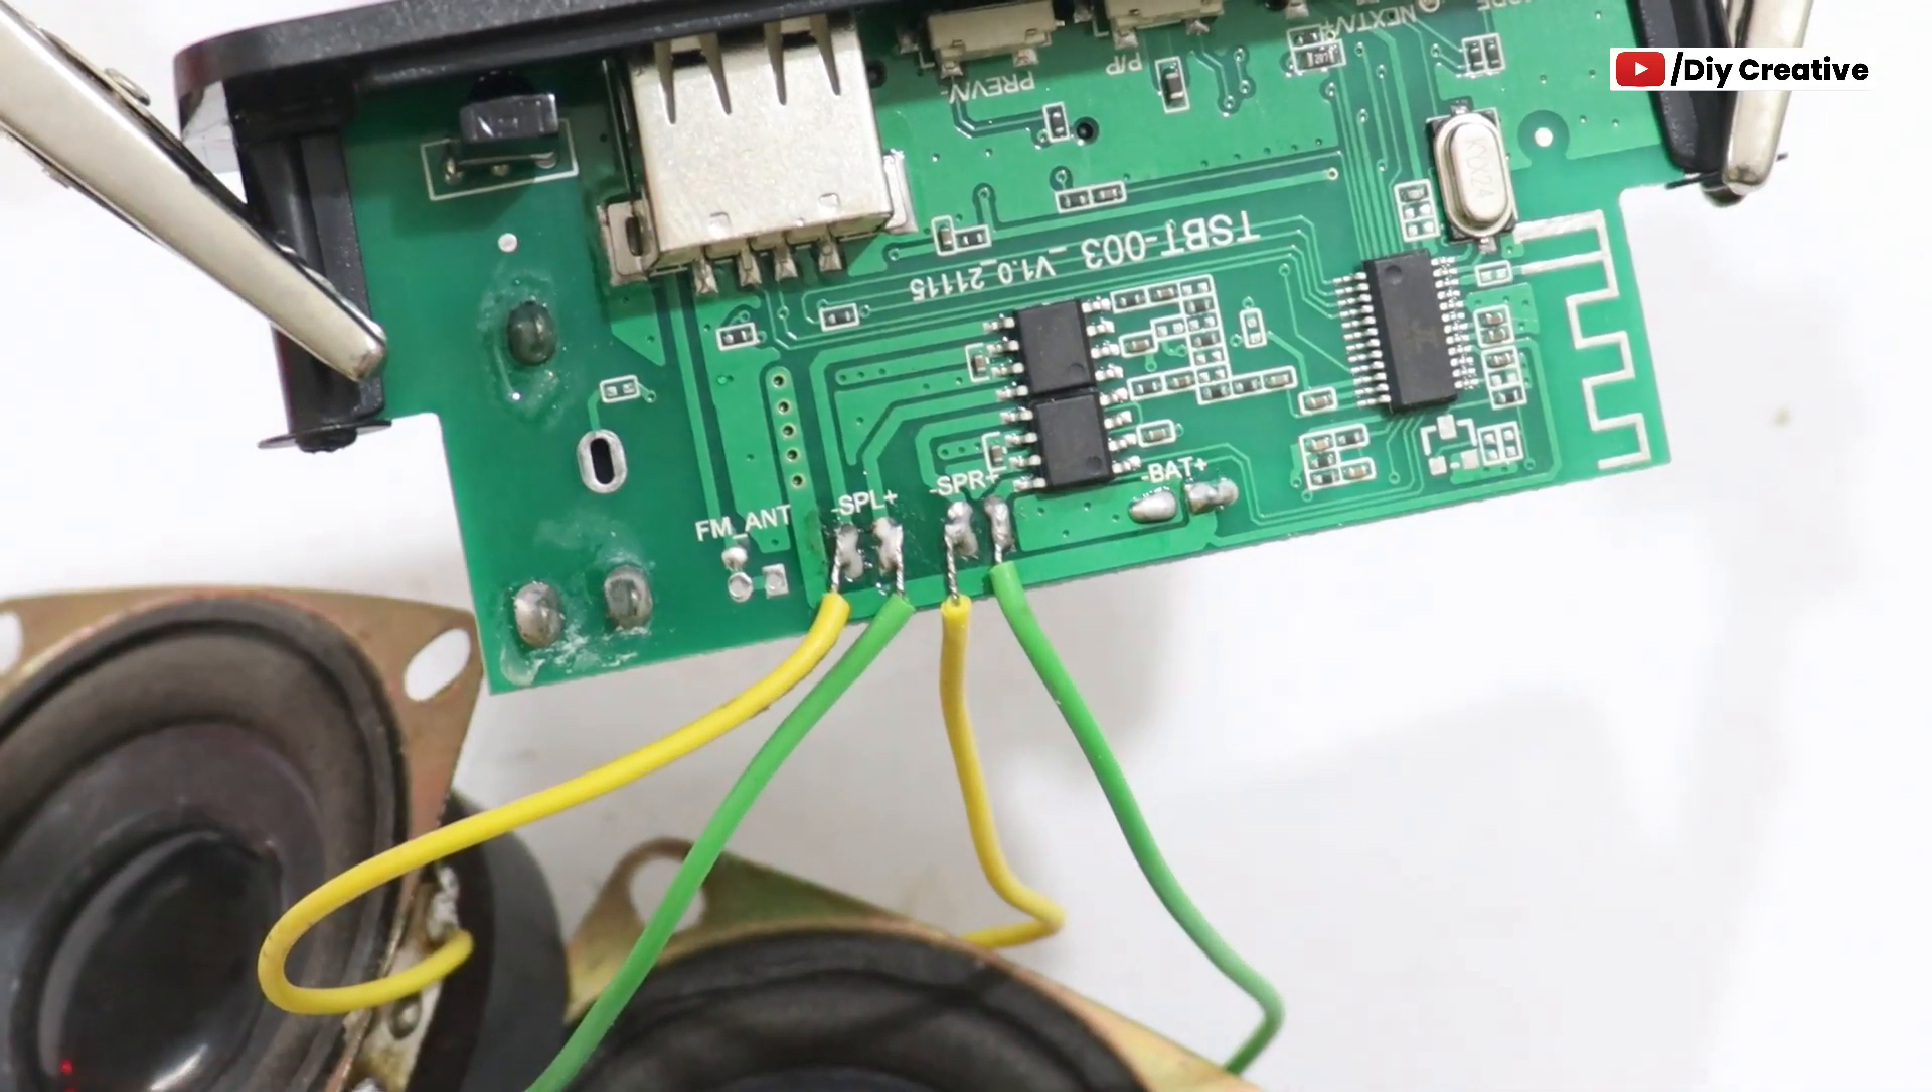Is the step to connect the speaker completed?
Yes.